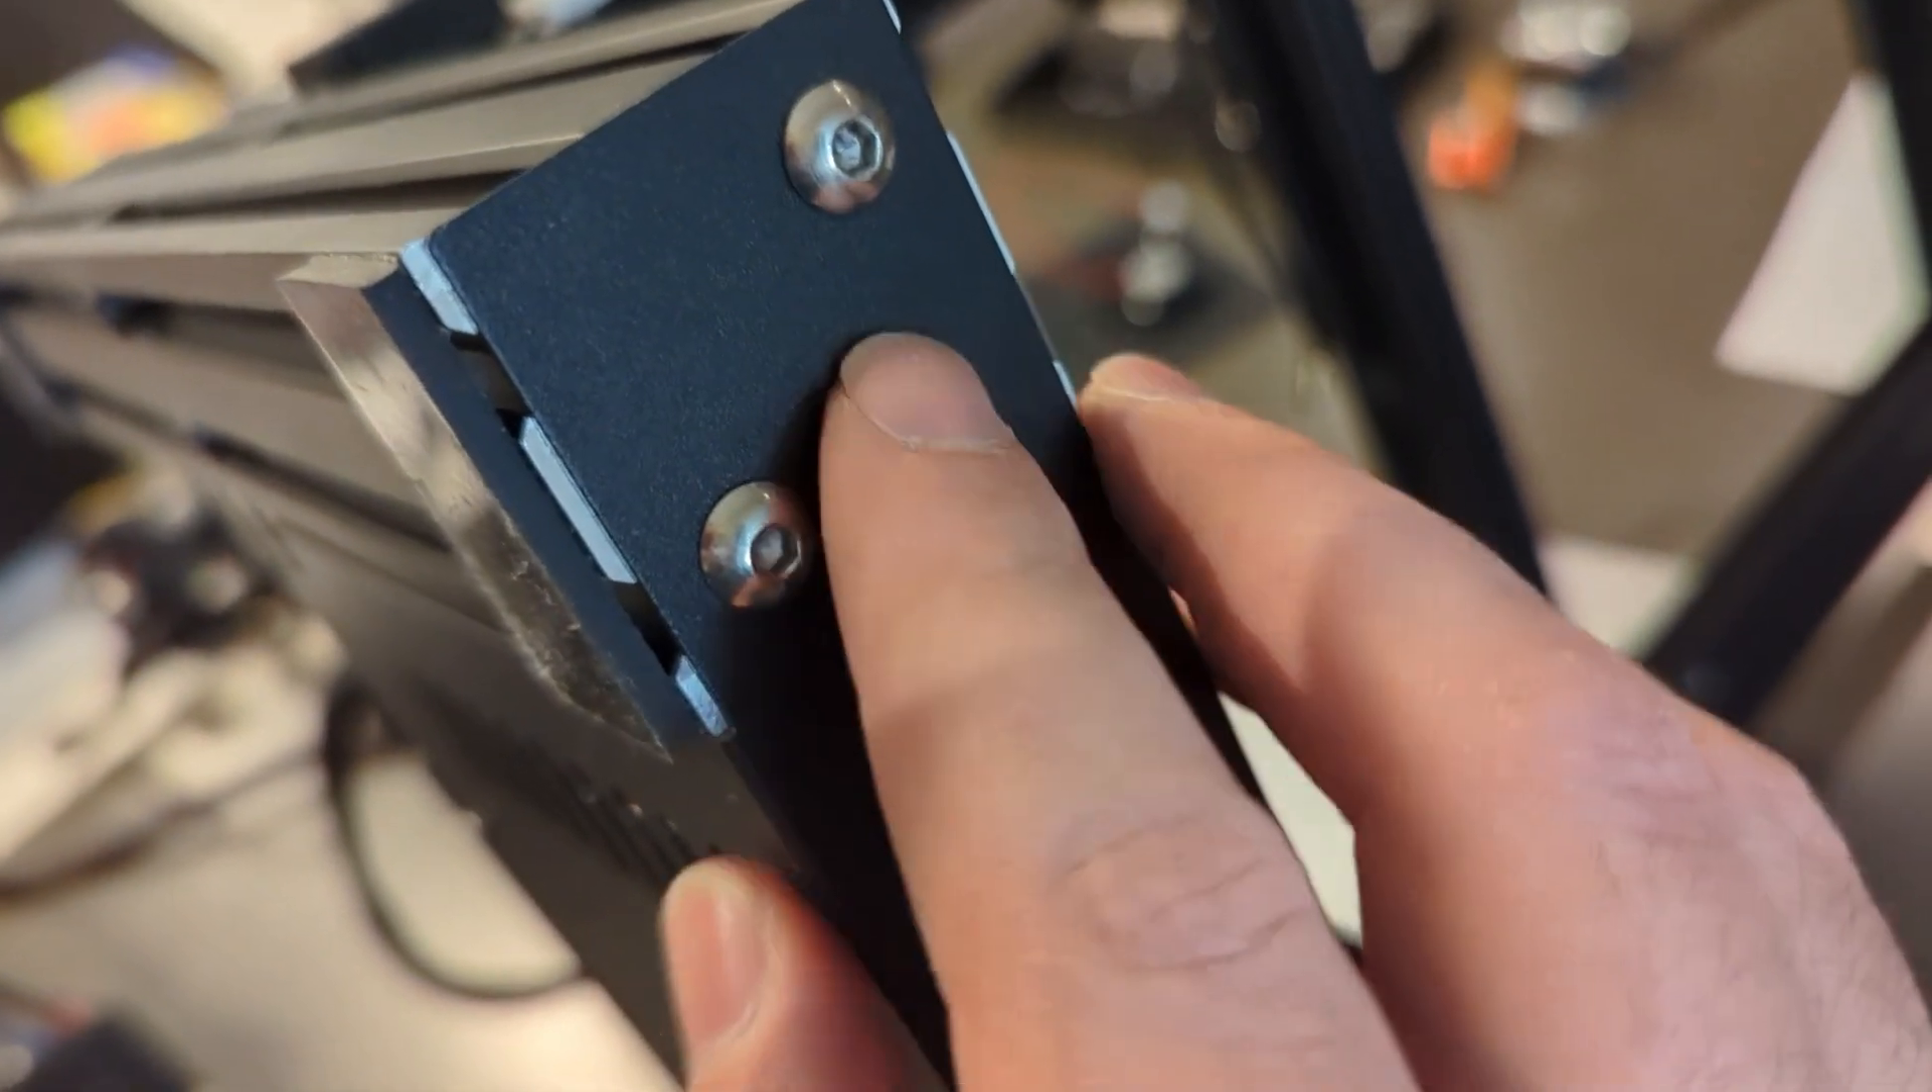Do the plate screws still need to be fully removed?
Yes.